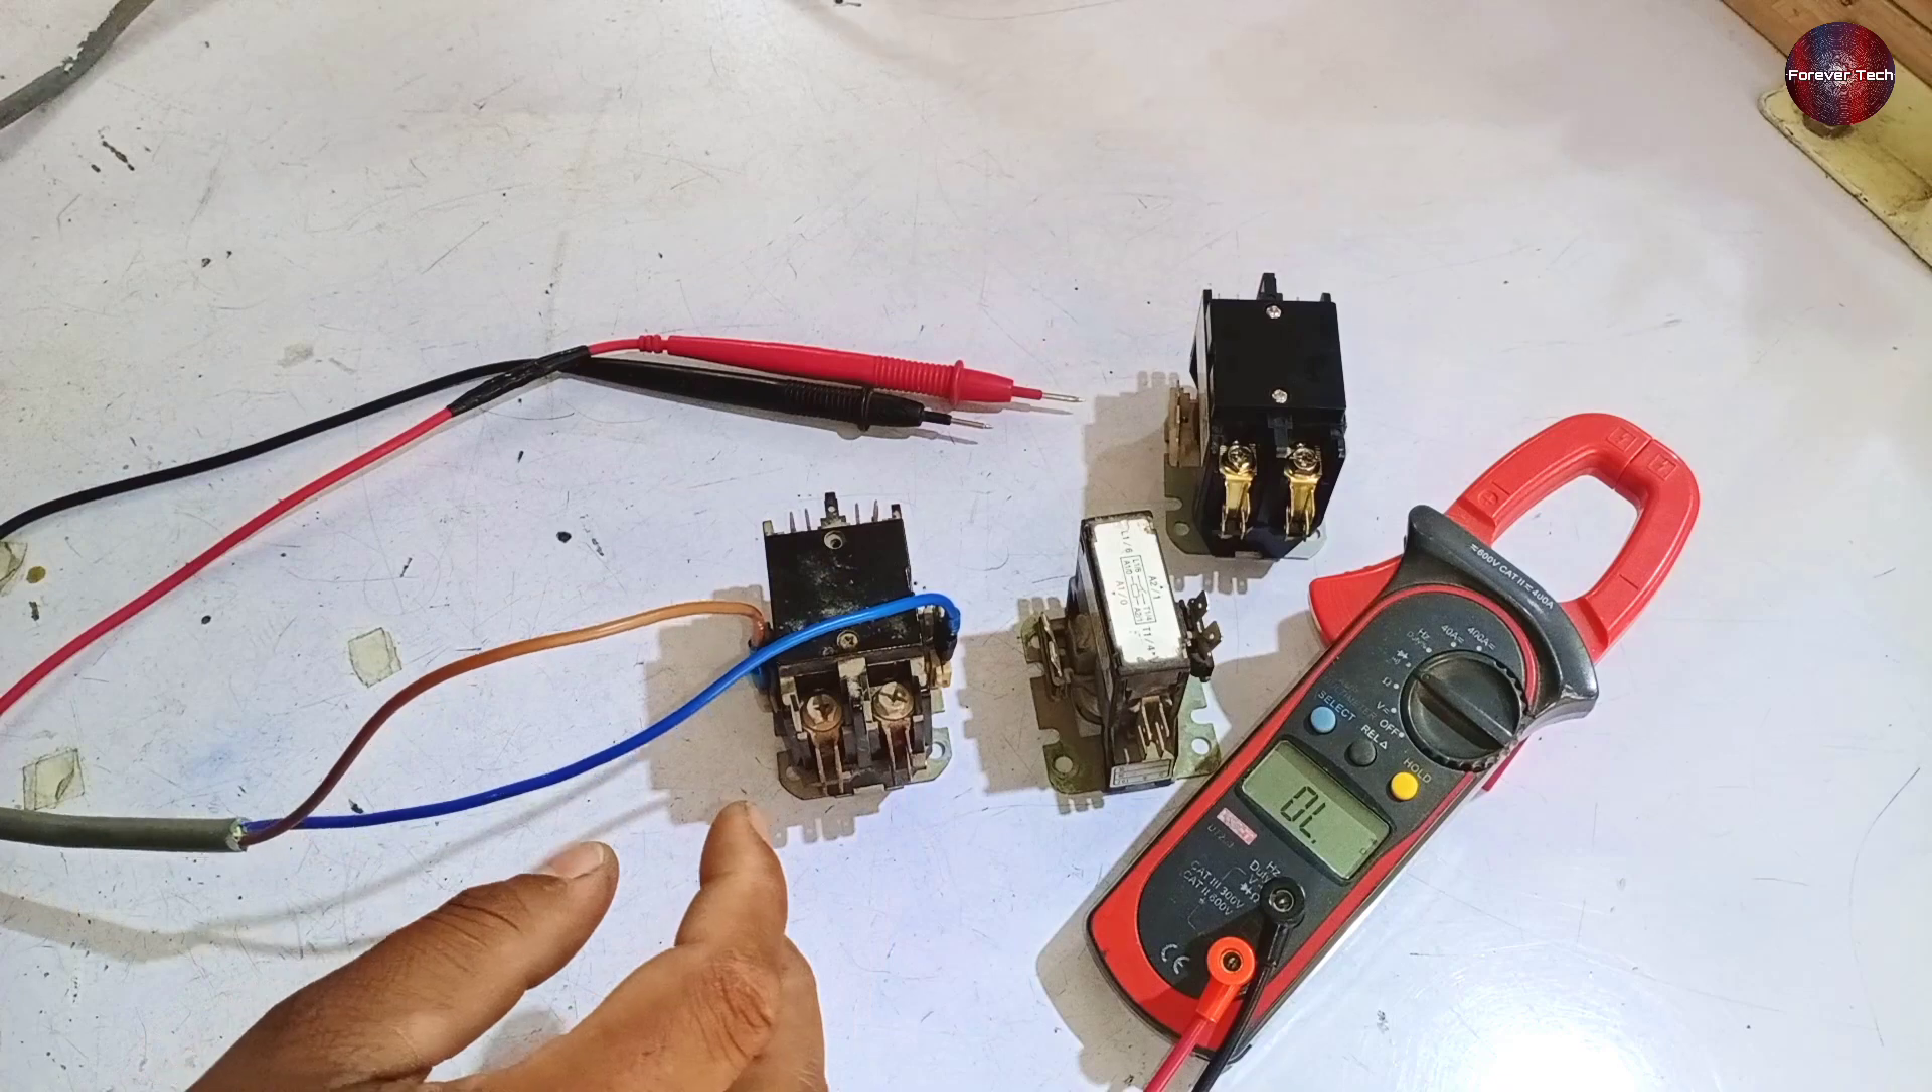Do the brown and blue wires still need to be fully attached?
No.